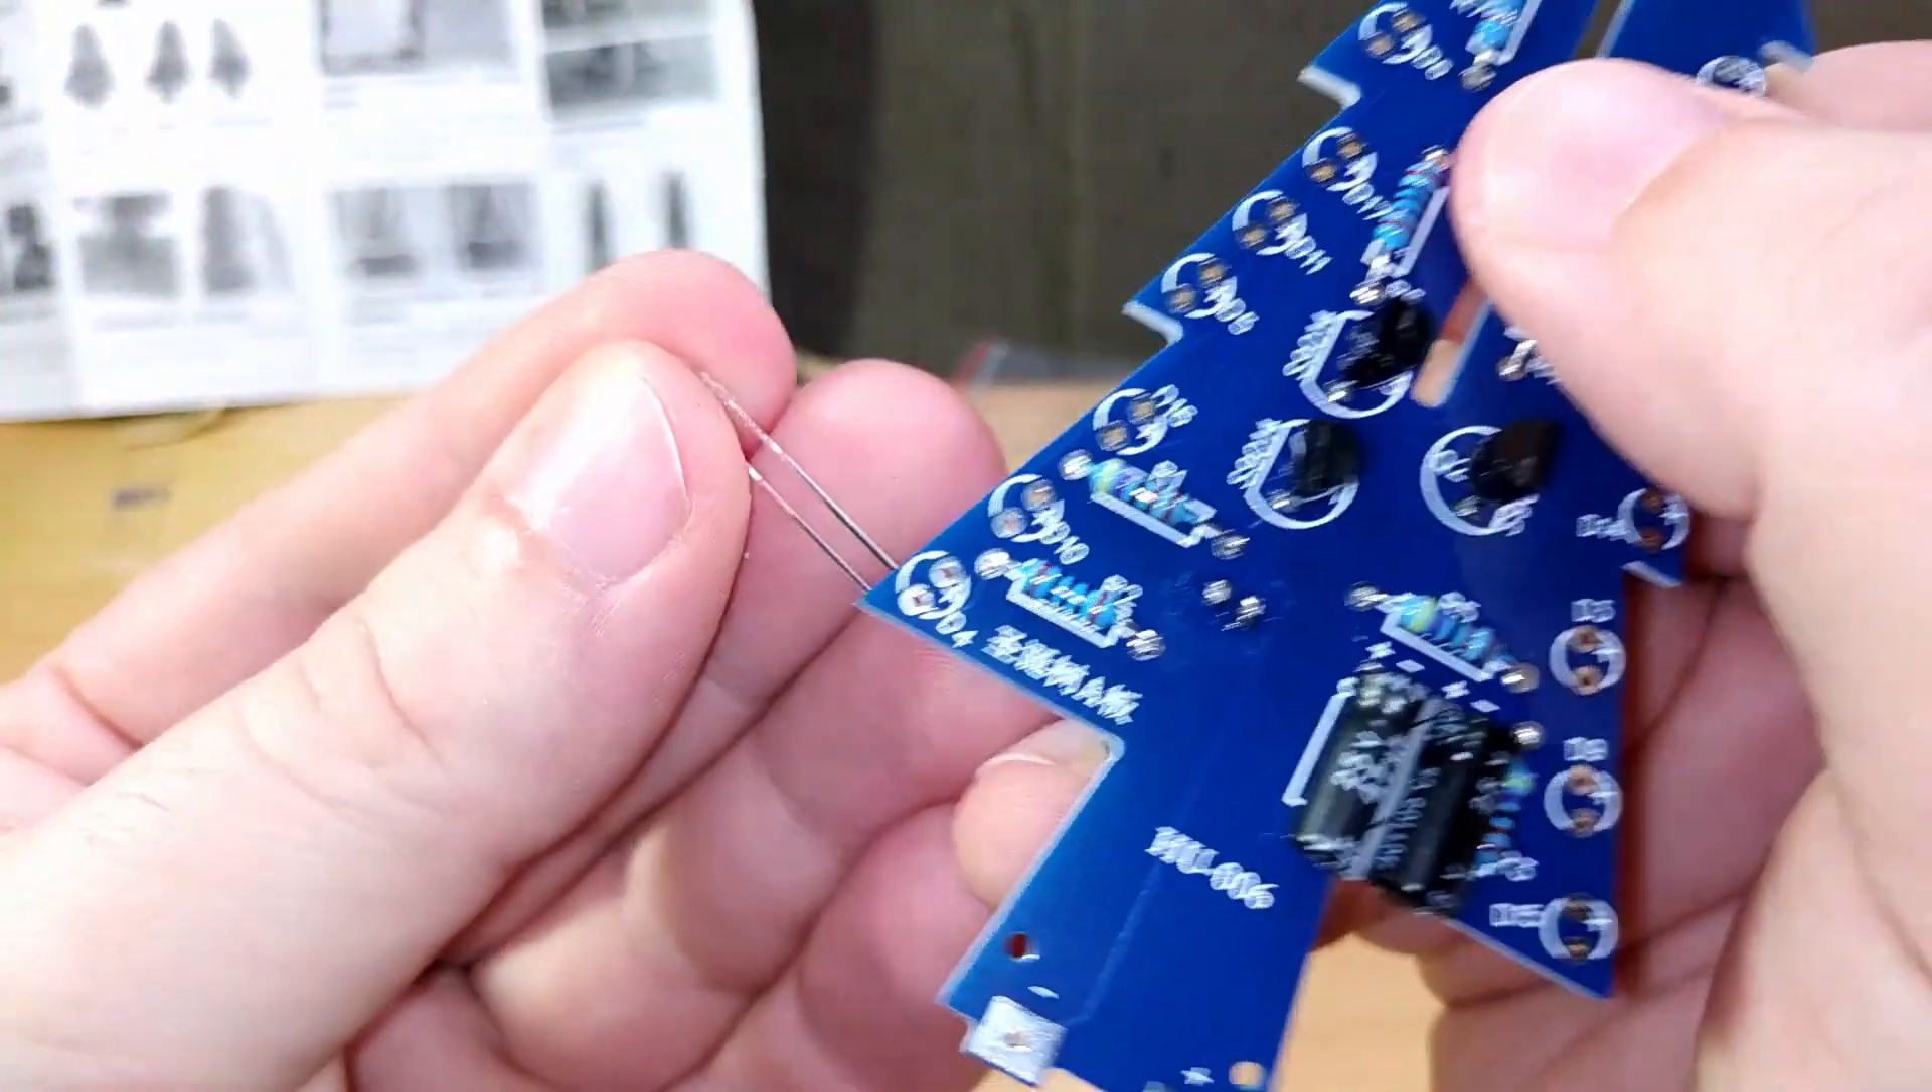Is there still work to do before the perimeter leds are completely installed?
Yes.